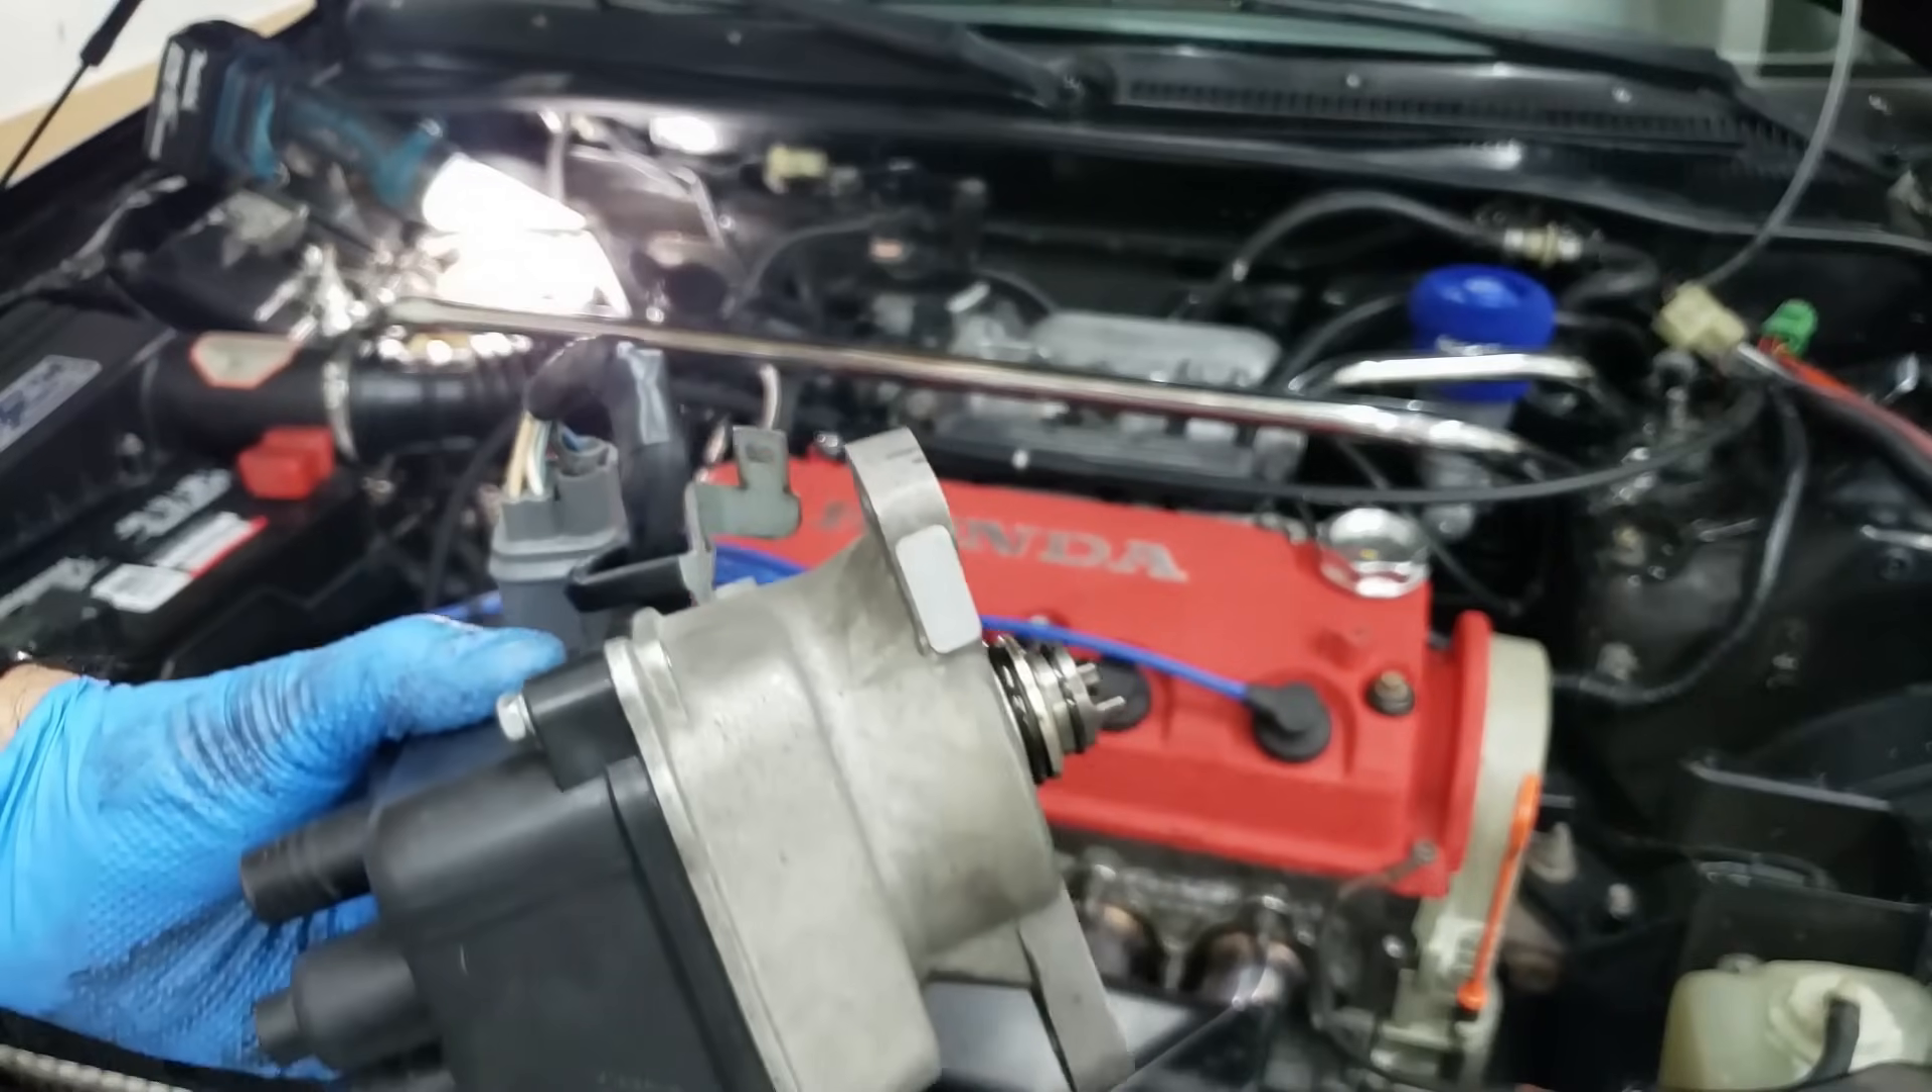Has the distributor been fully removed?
Yes.